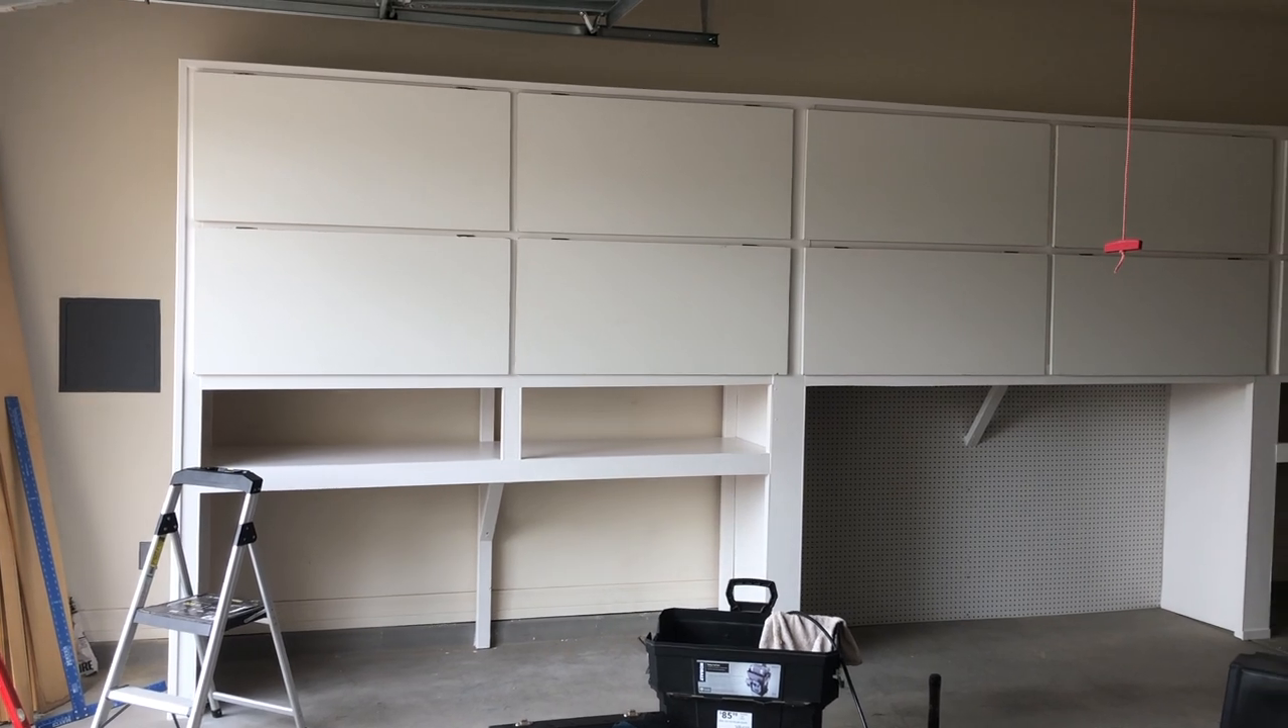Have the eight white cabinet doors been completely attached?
Yes.